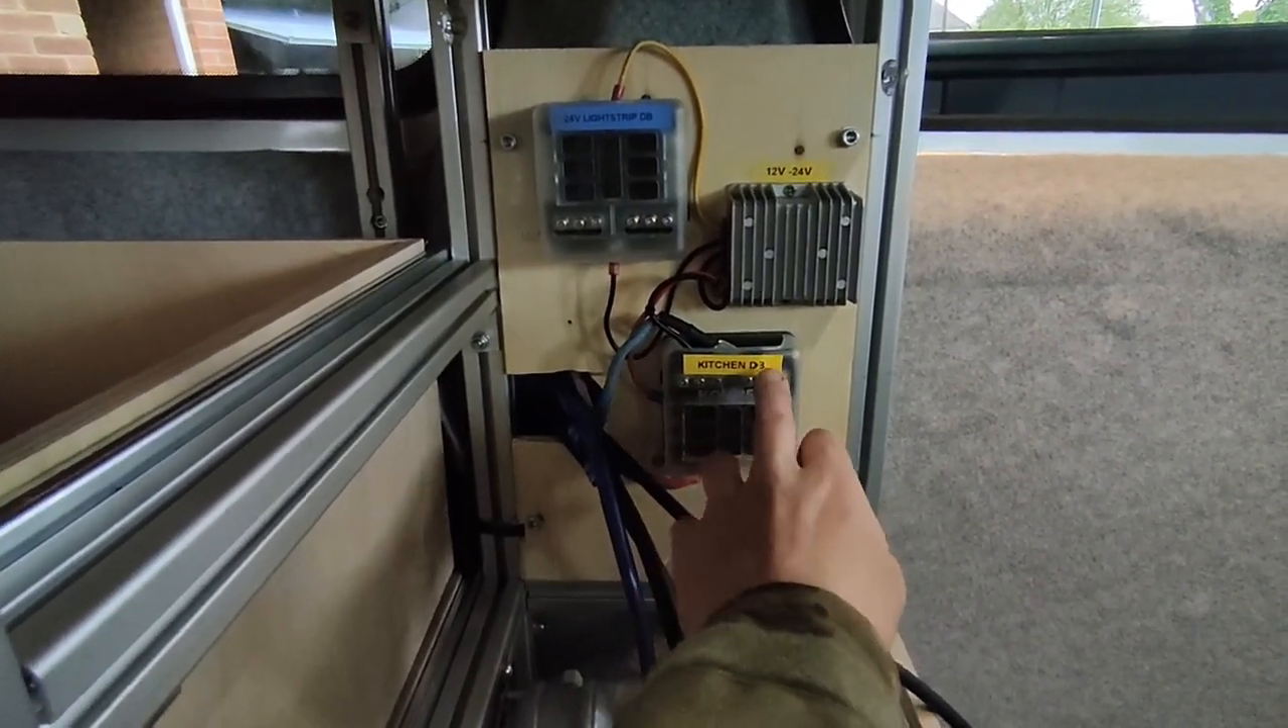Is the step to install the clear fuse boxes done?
Yes.